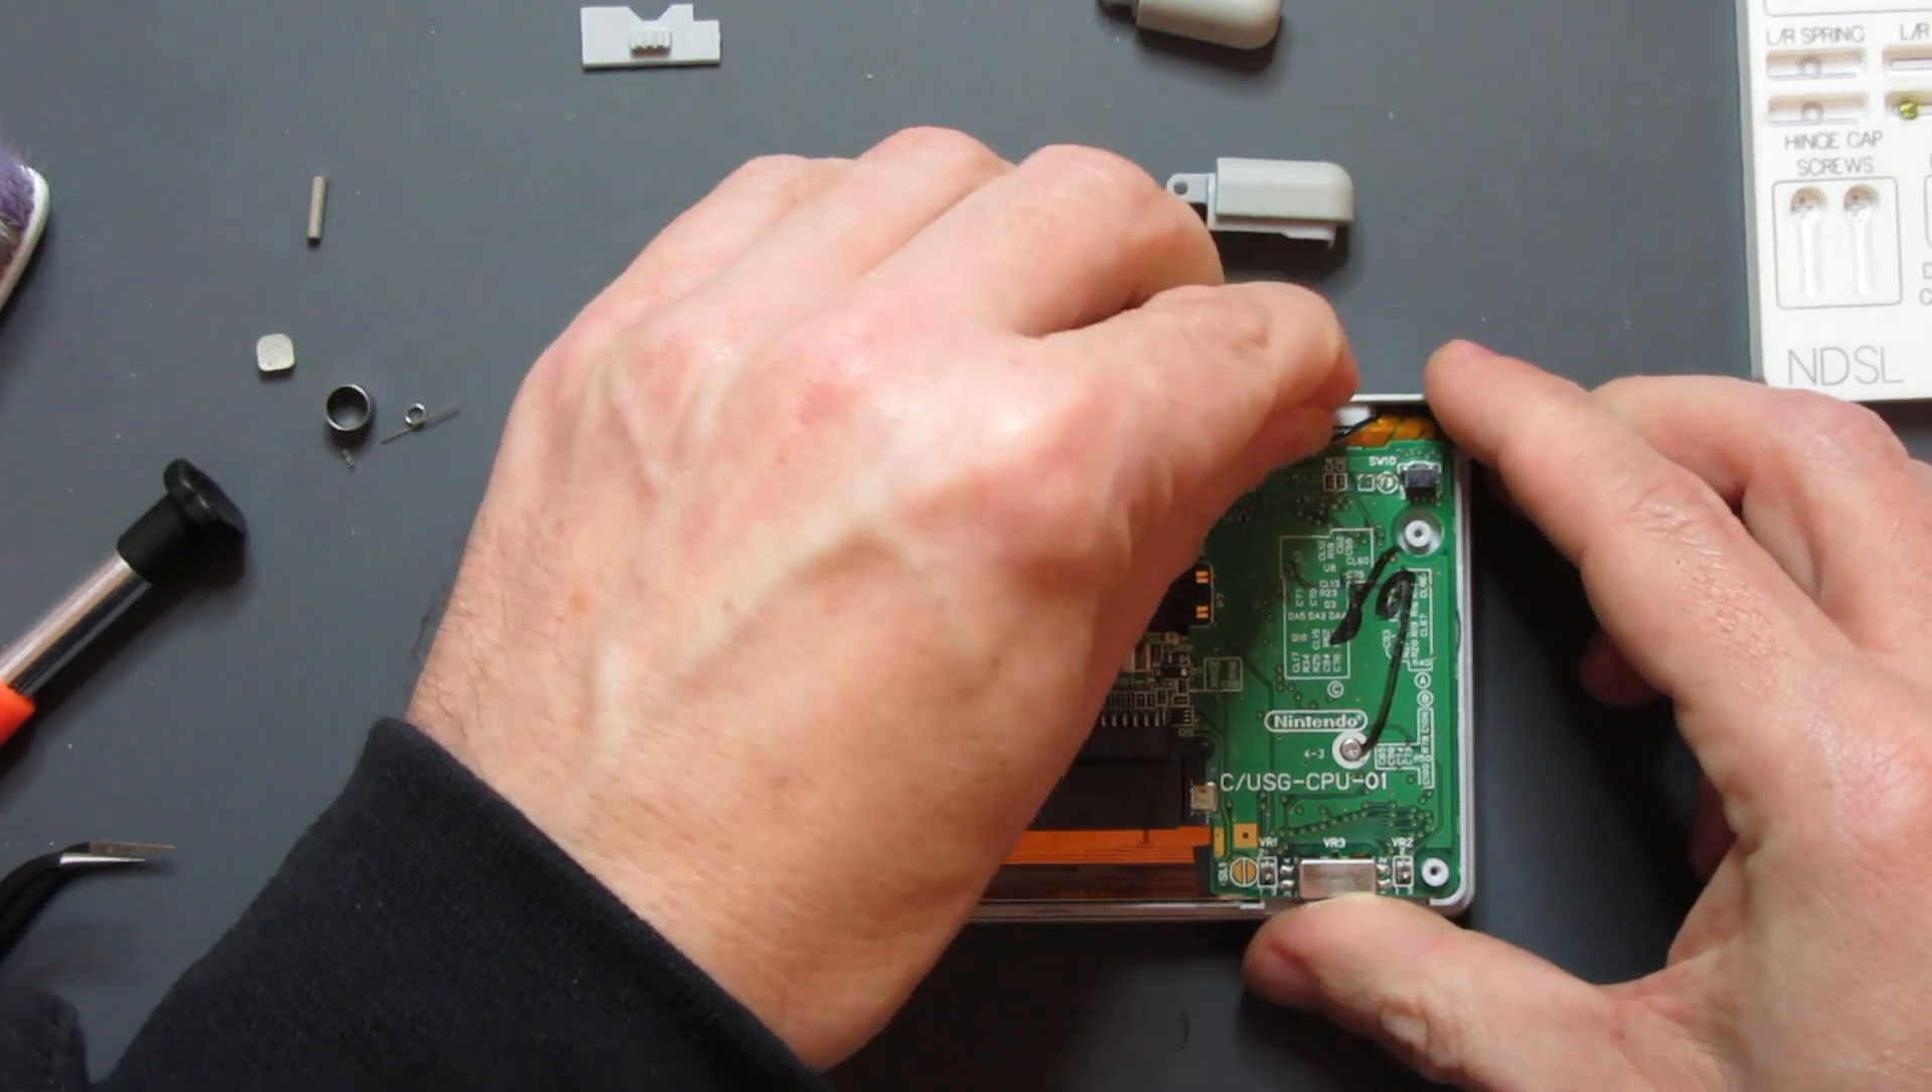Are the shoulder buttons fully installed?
No.